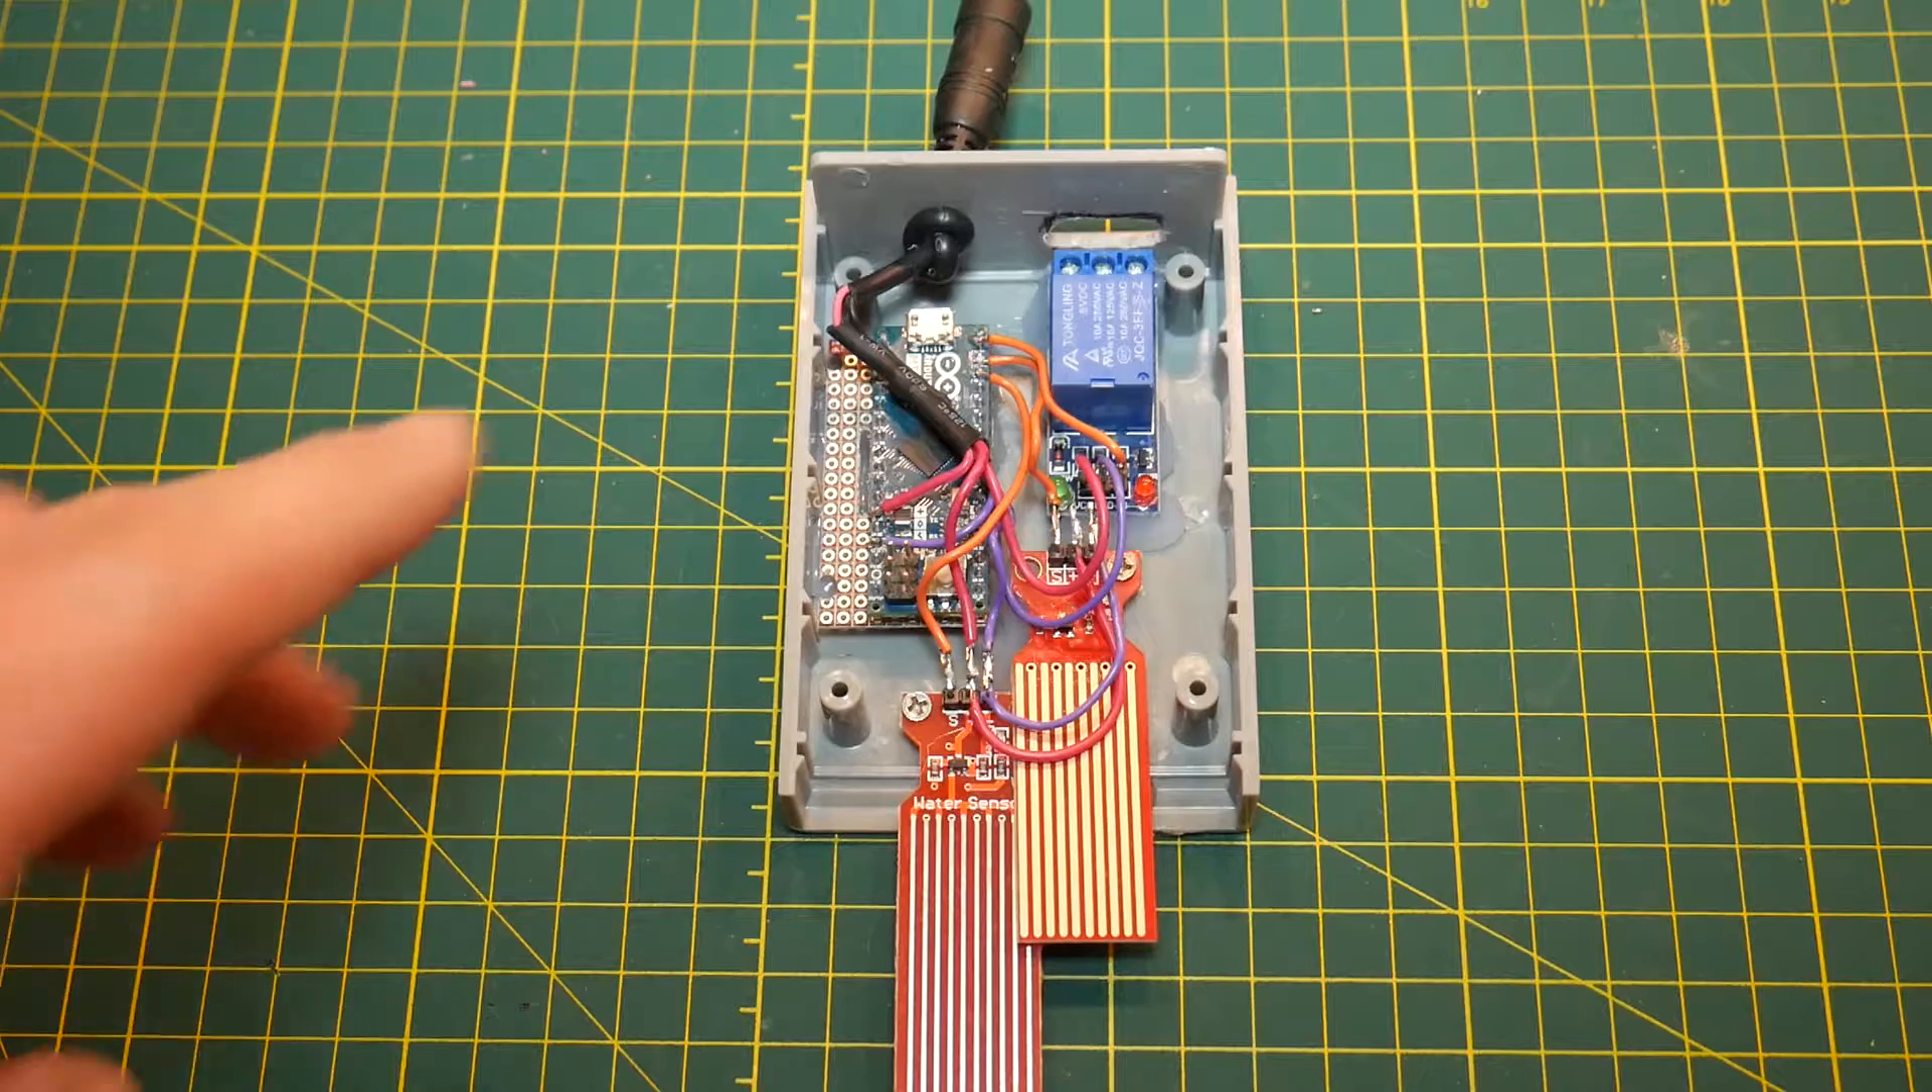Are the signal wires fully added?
Yes.